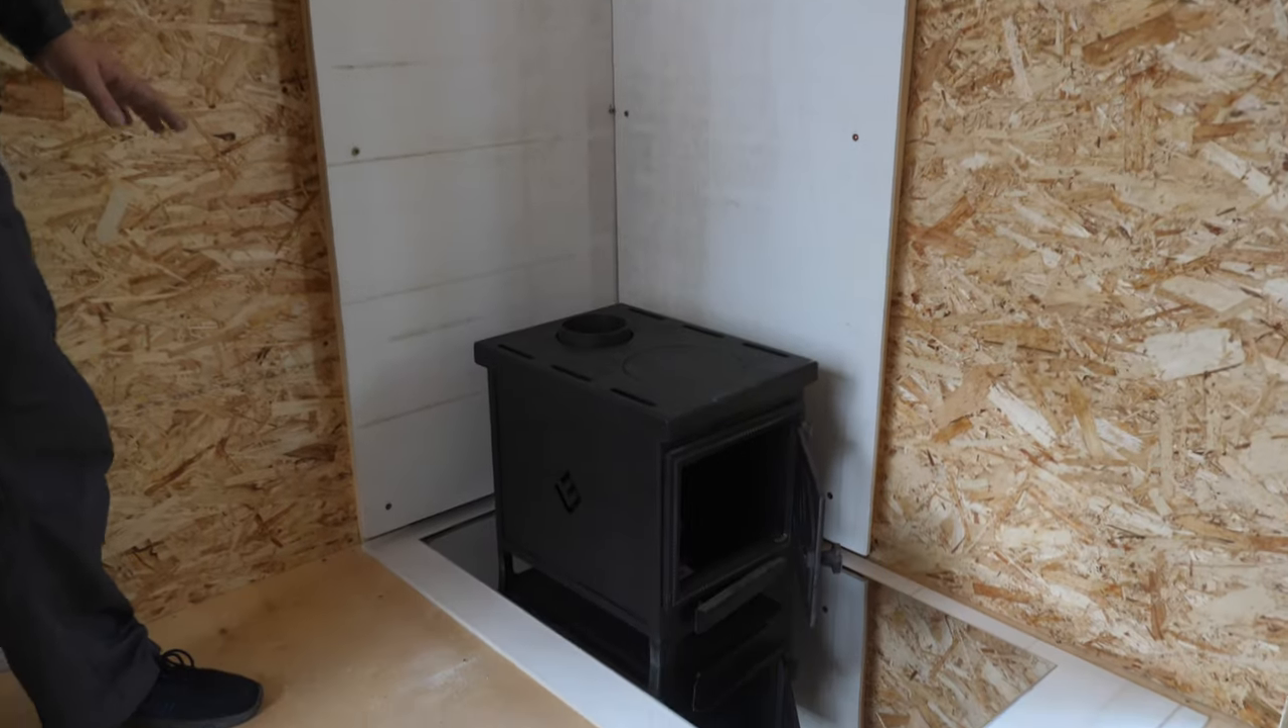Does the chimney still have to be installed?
Yes.